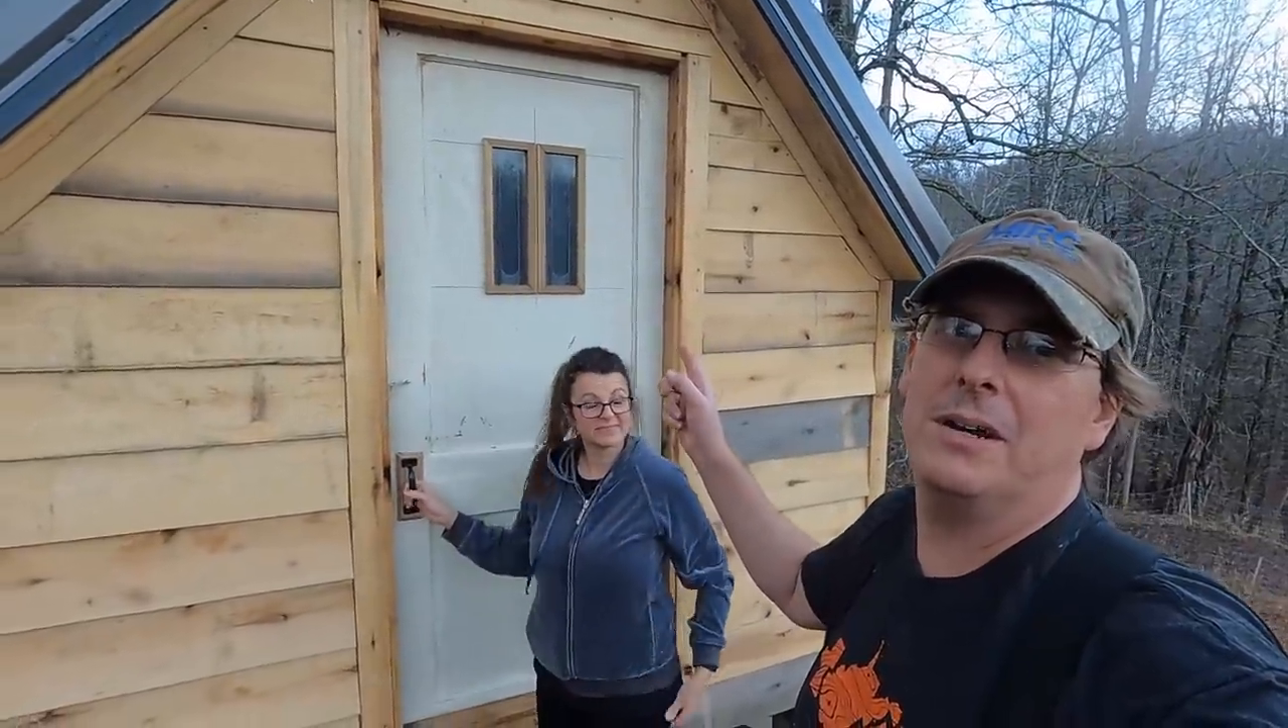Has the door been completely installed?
Yes.